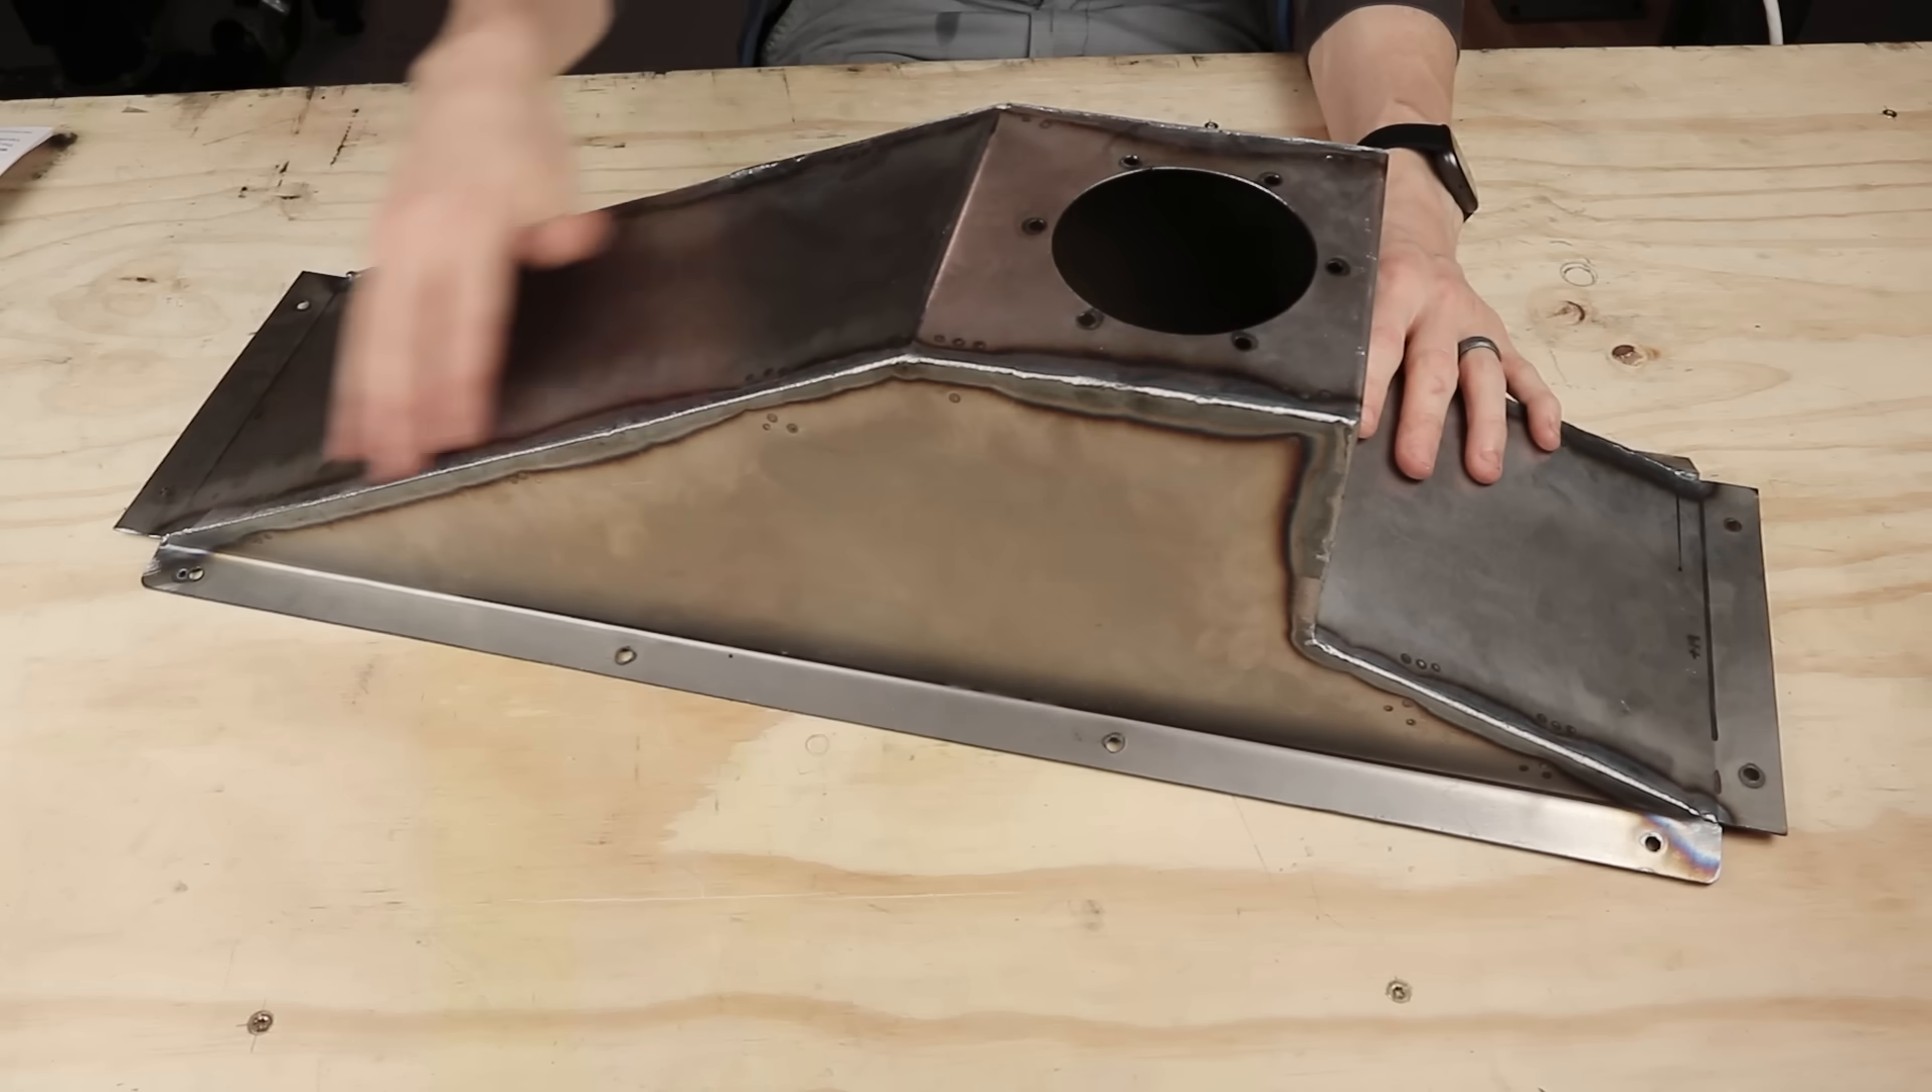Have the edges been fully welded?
Yes.